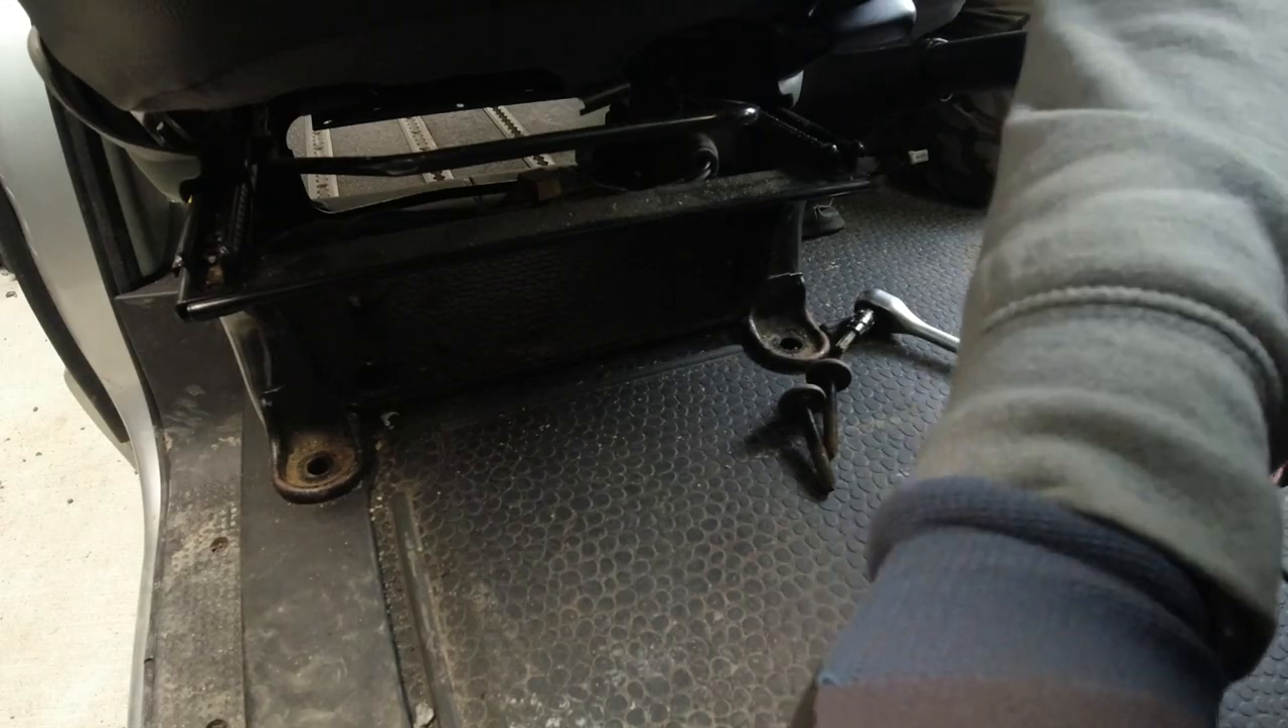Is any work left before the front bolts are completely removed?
No.